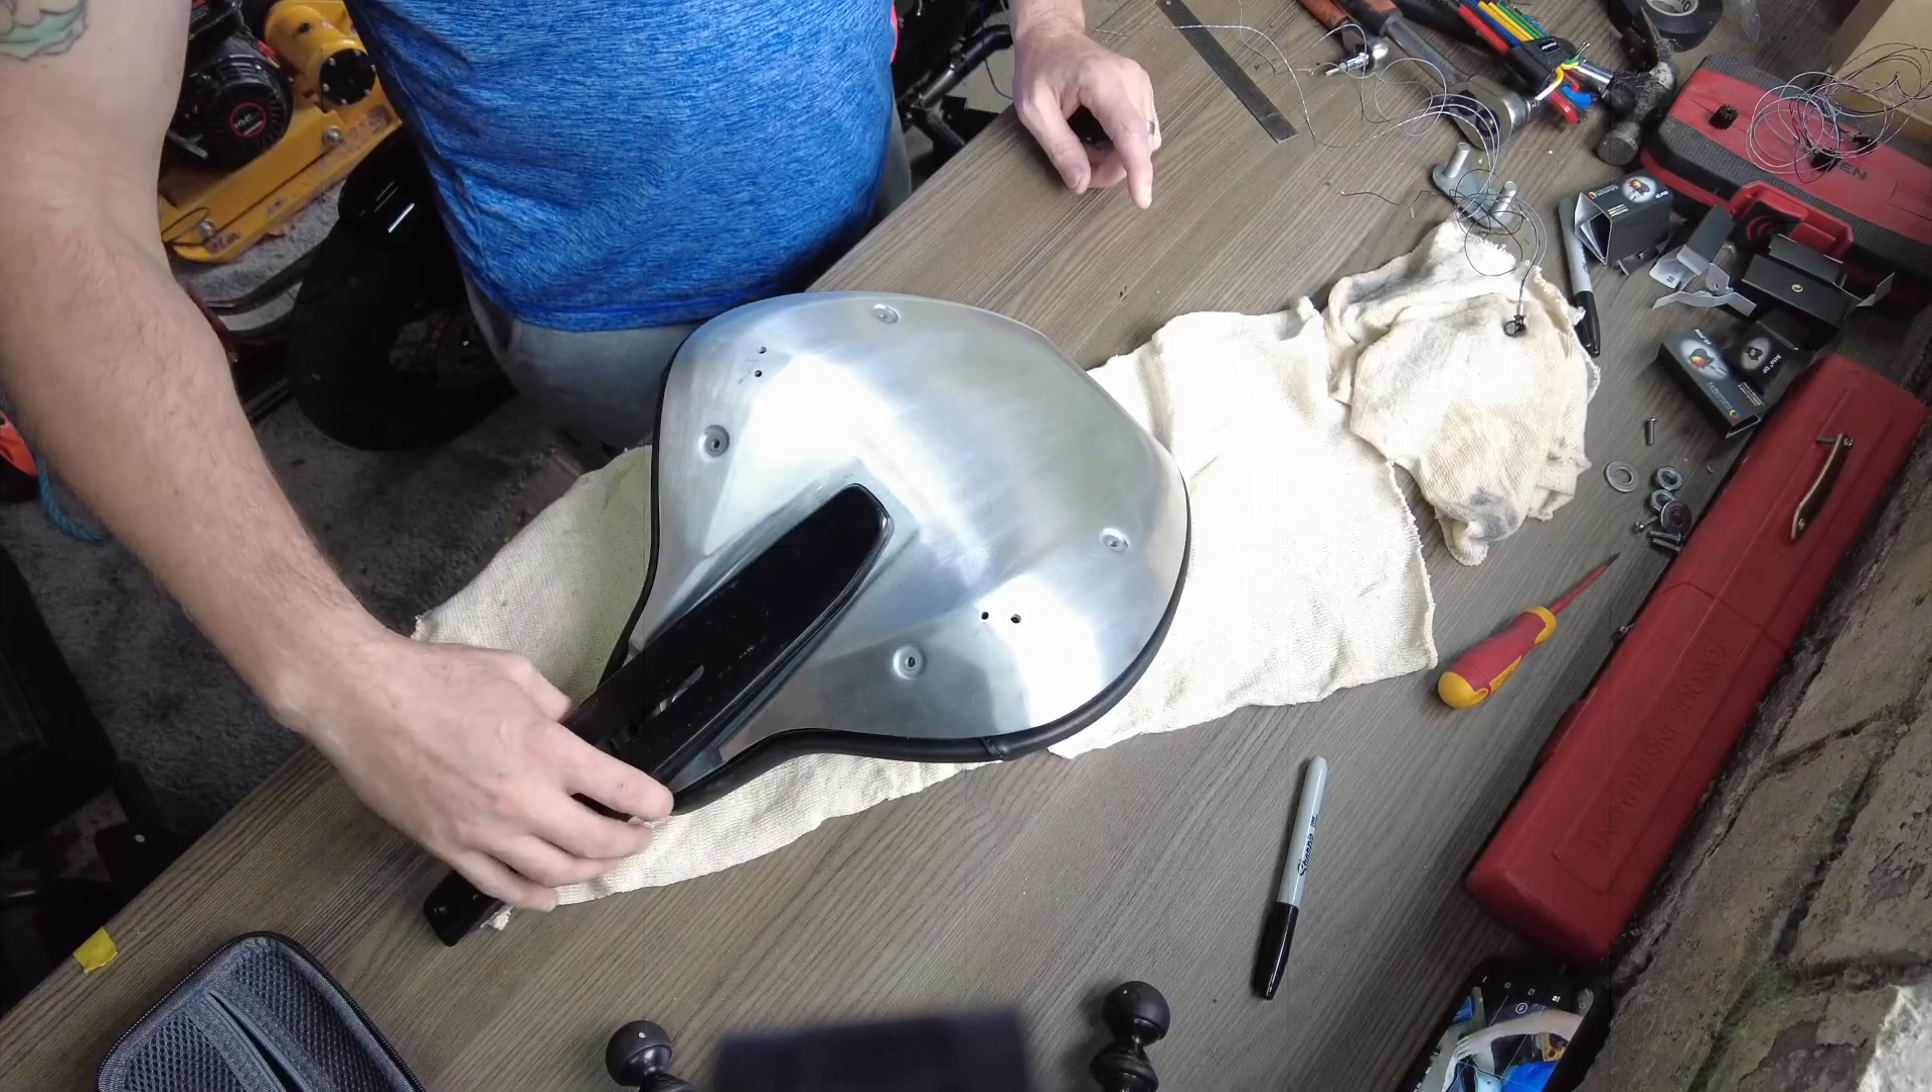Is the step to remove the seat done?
Yes.